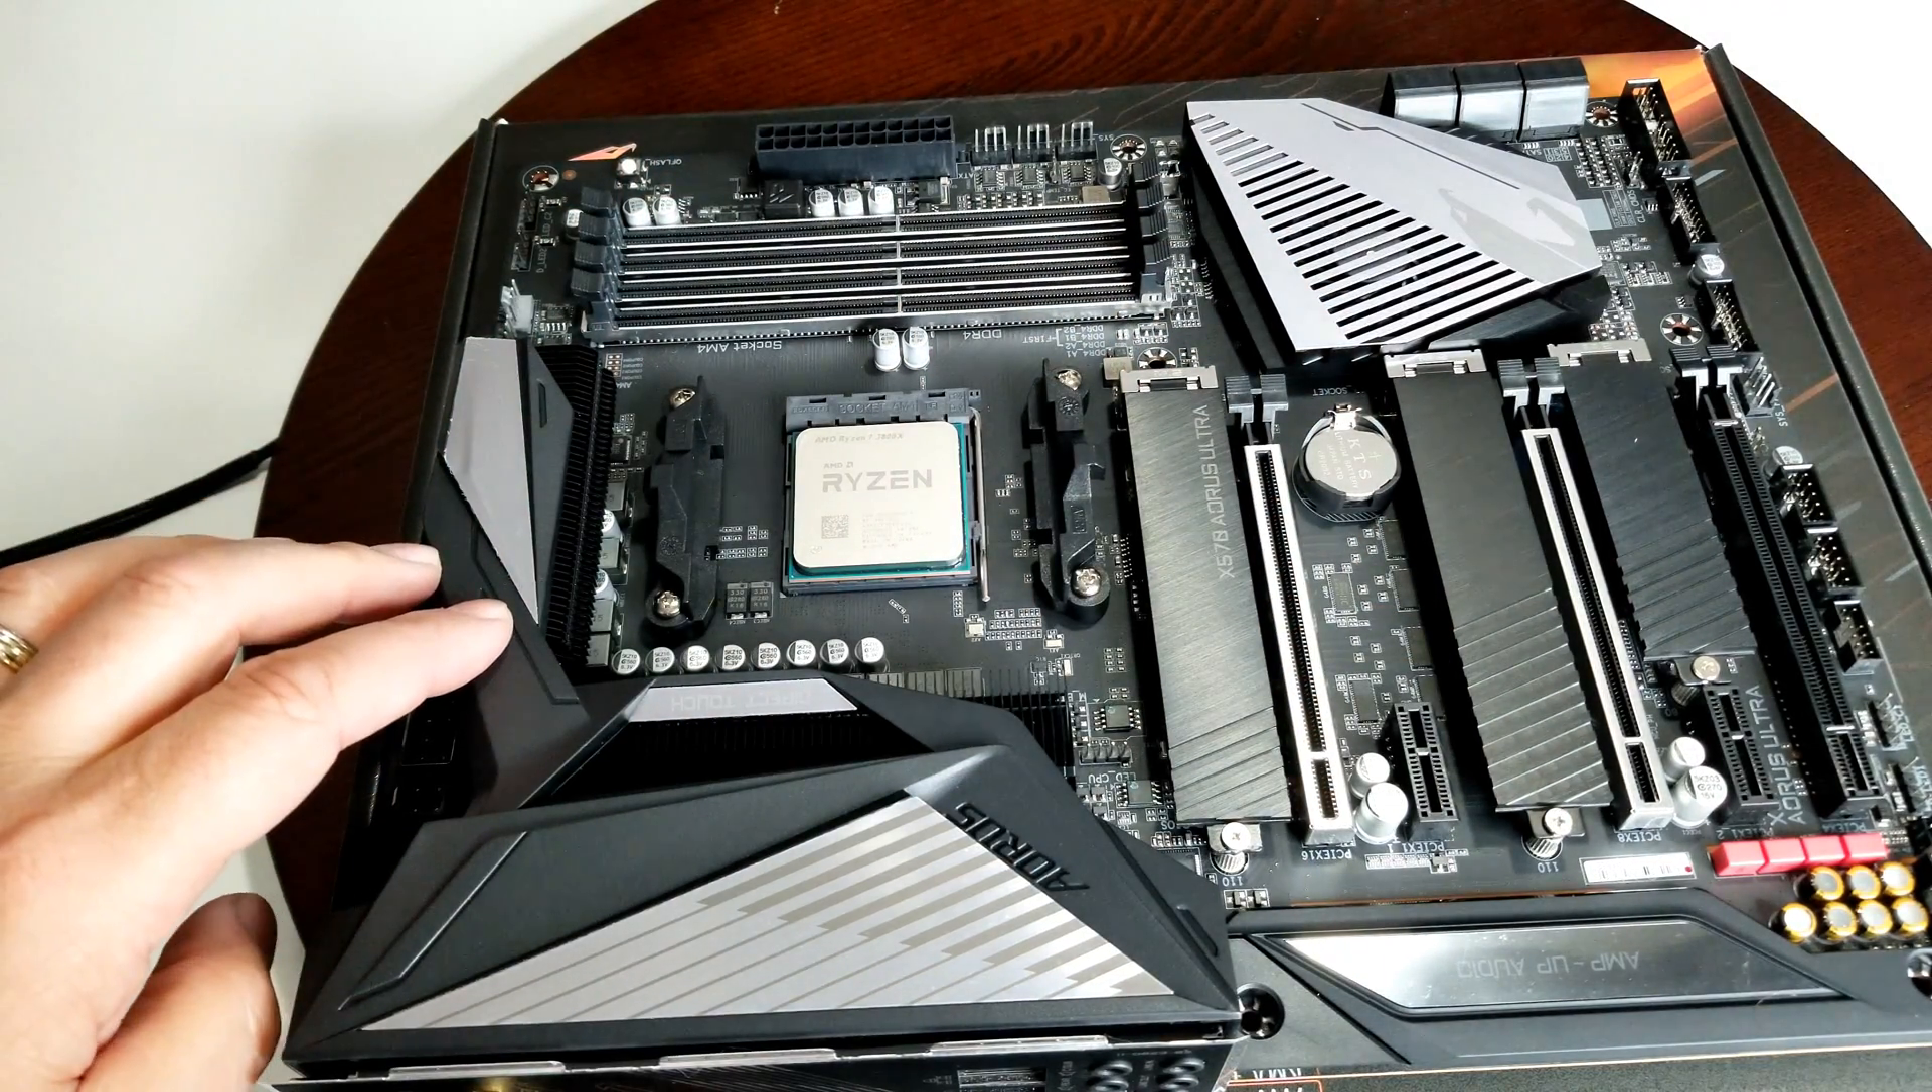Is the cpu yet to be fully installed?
No.